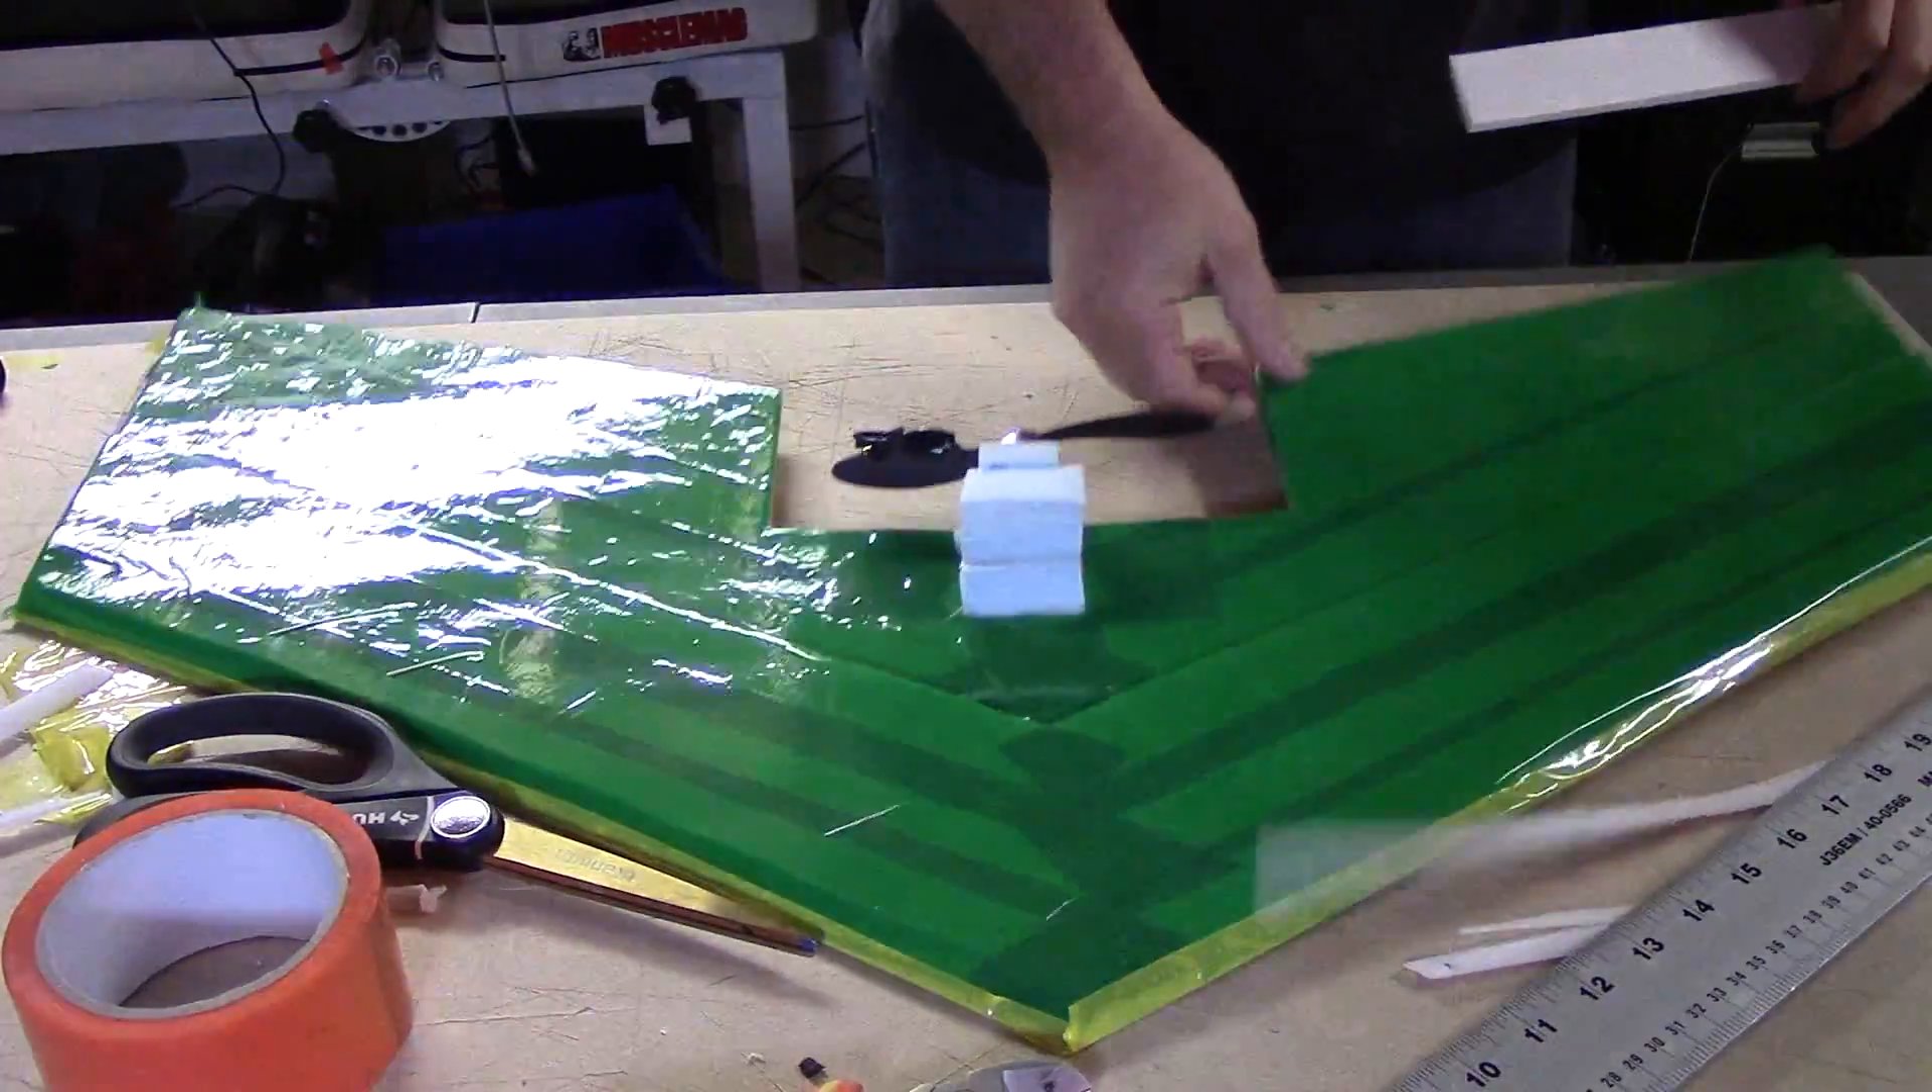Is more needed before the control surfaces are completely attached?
Yes.